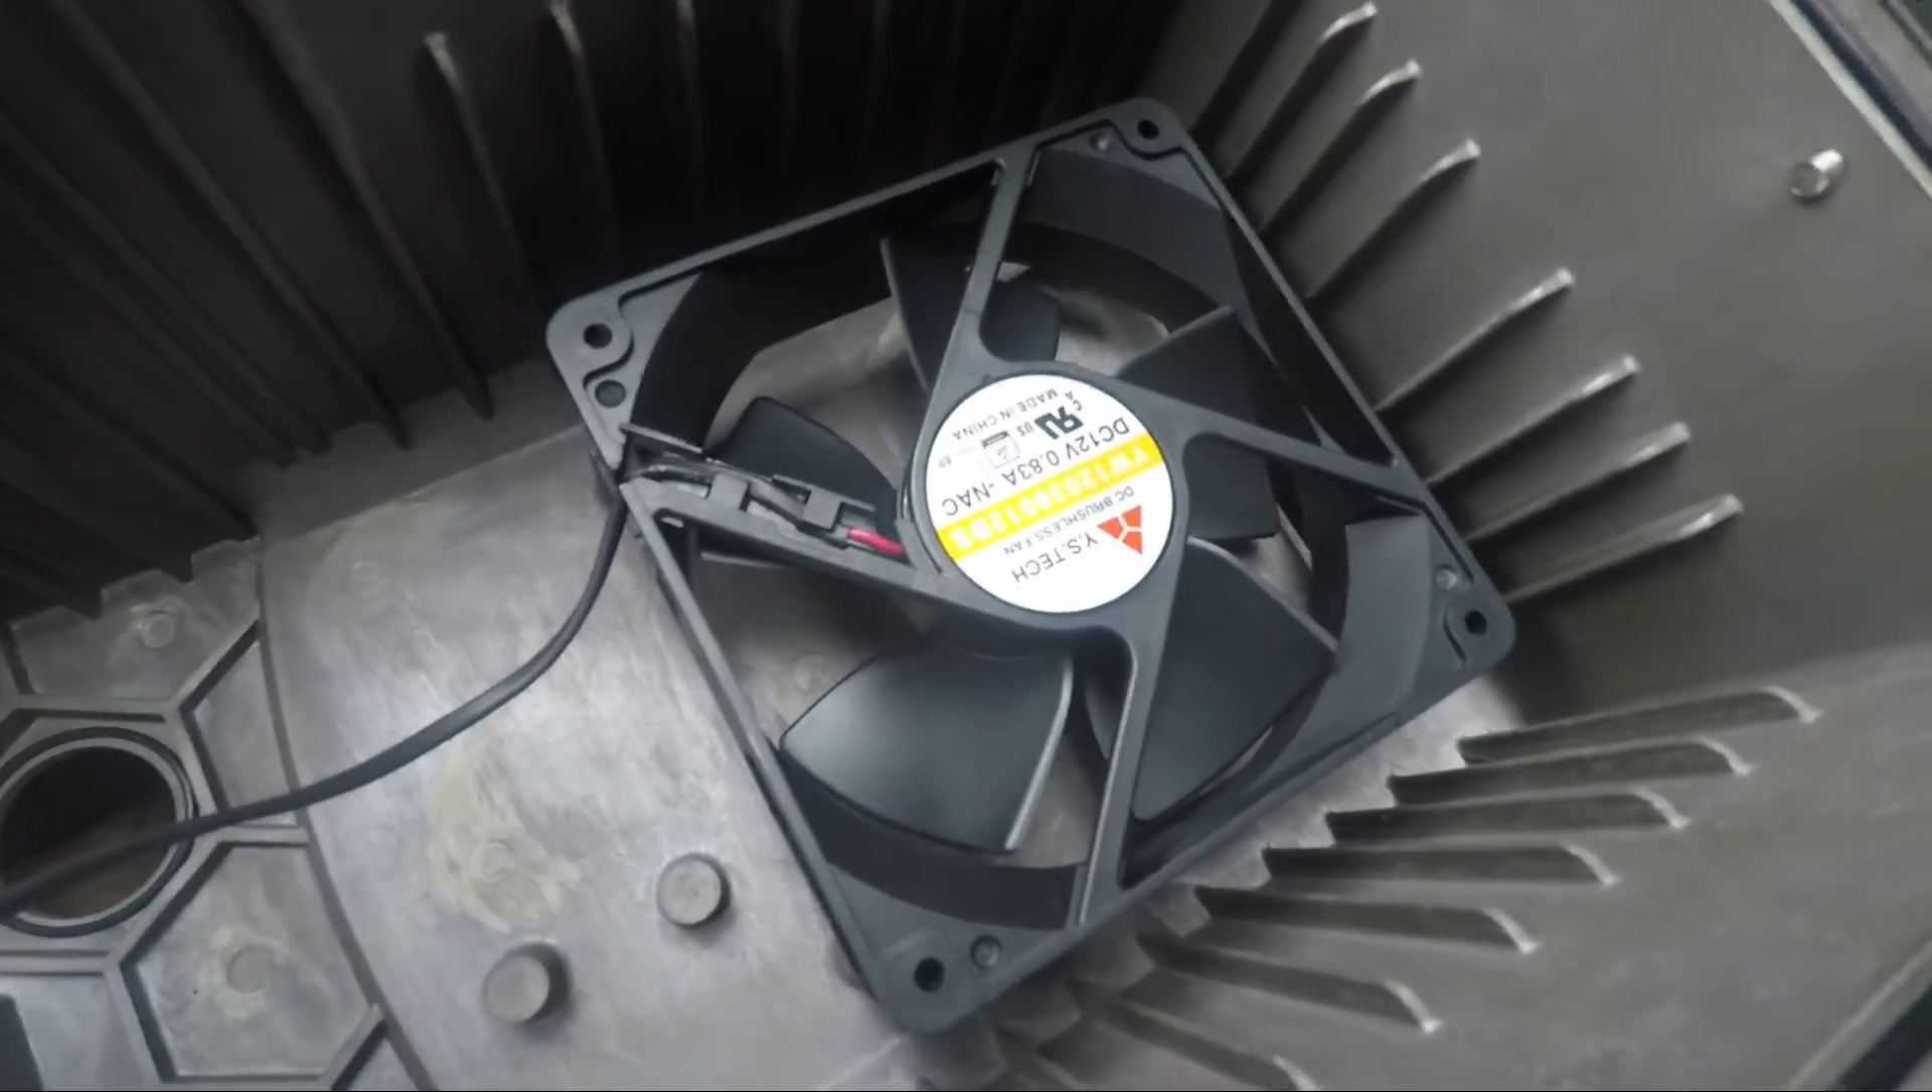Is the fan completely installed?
No.